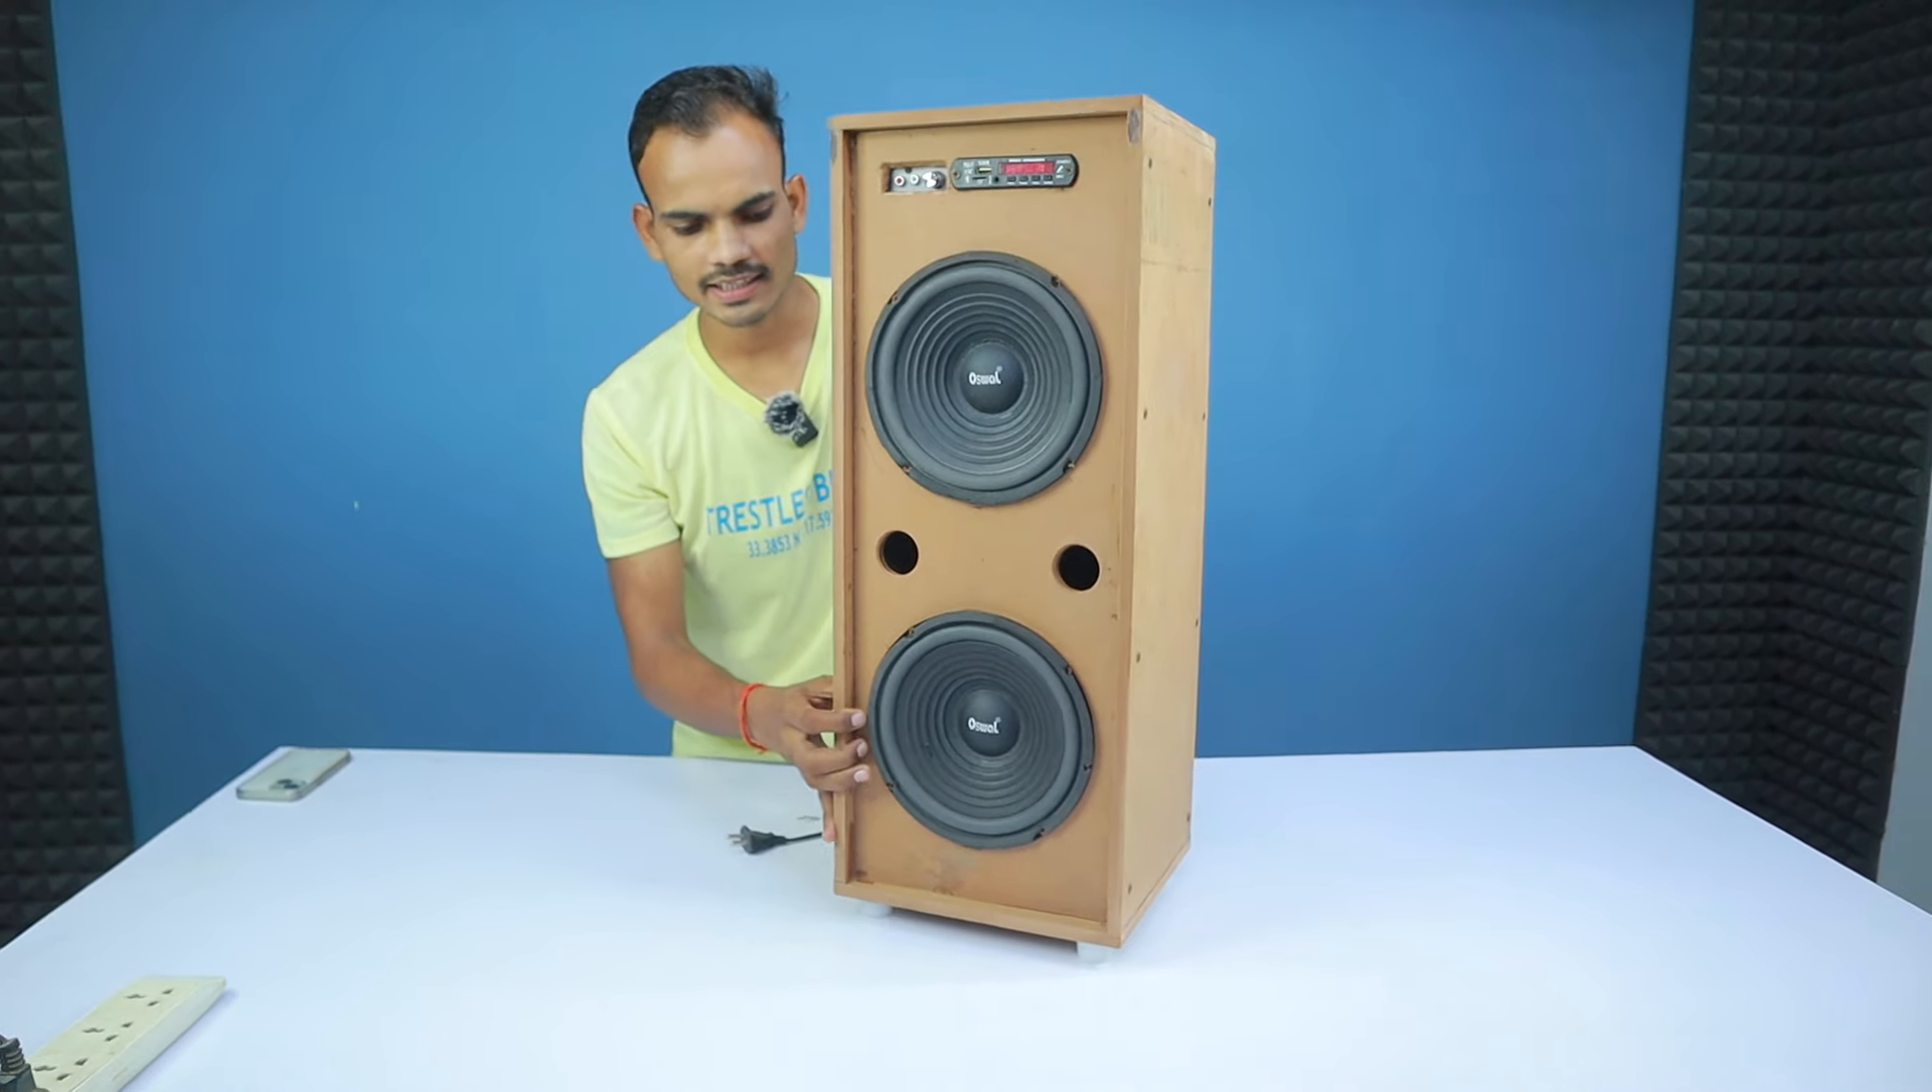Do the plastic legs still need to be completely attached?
No.